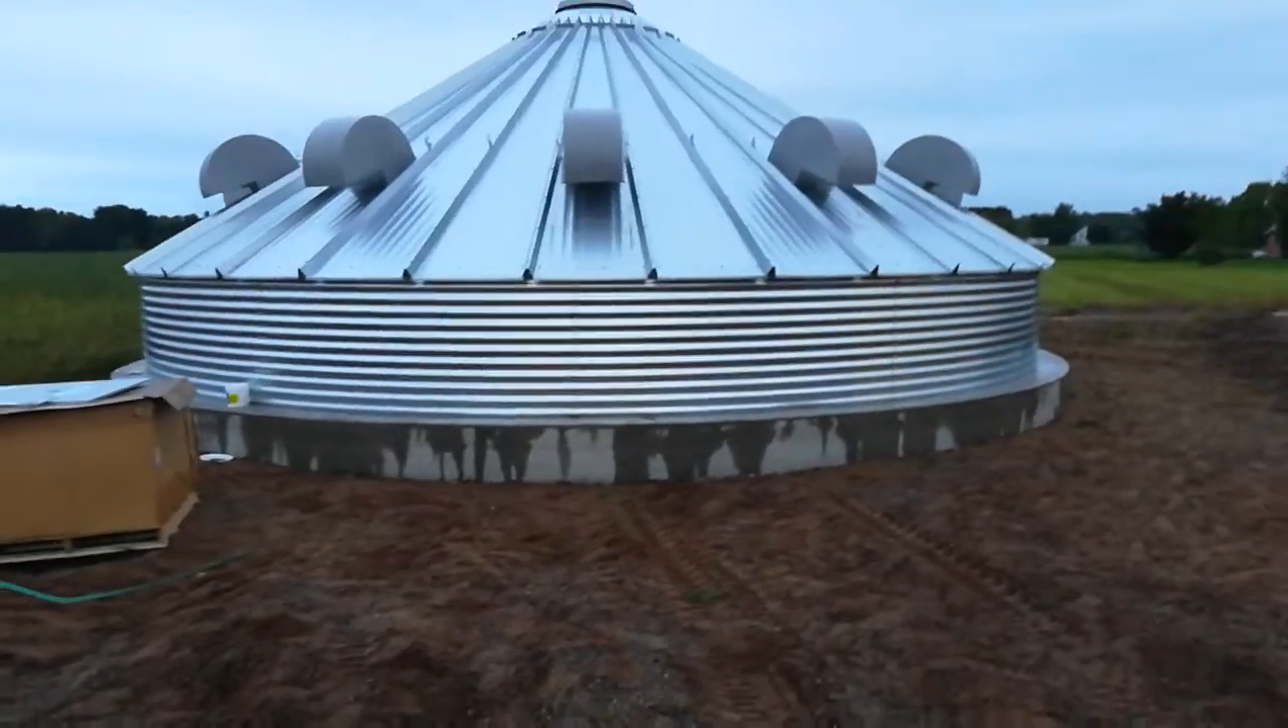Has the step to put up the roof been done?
Yes.